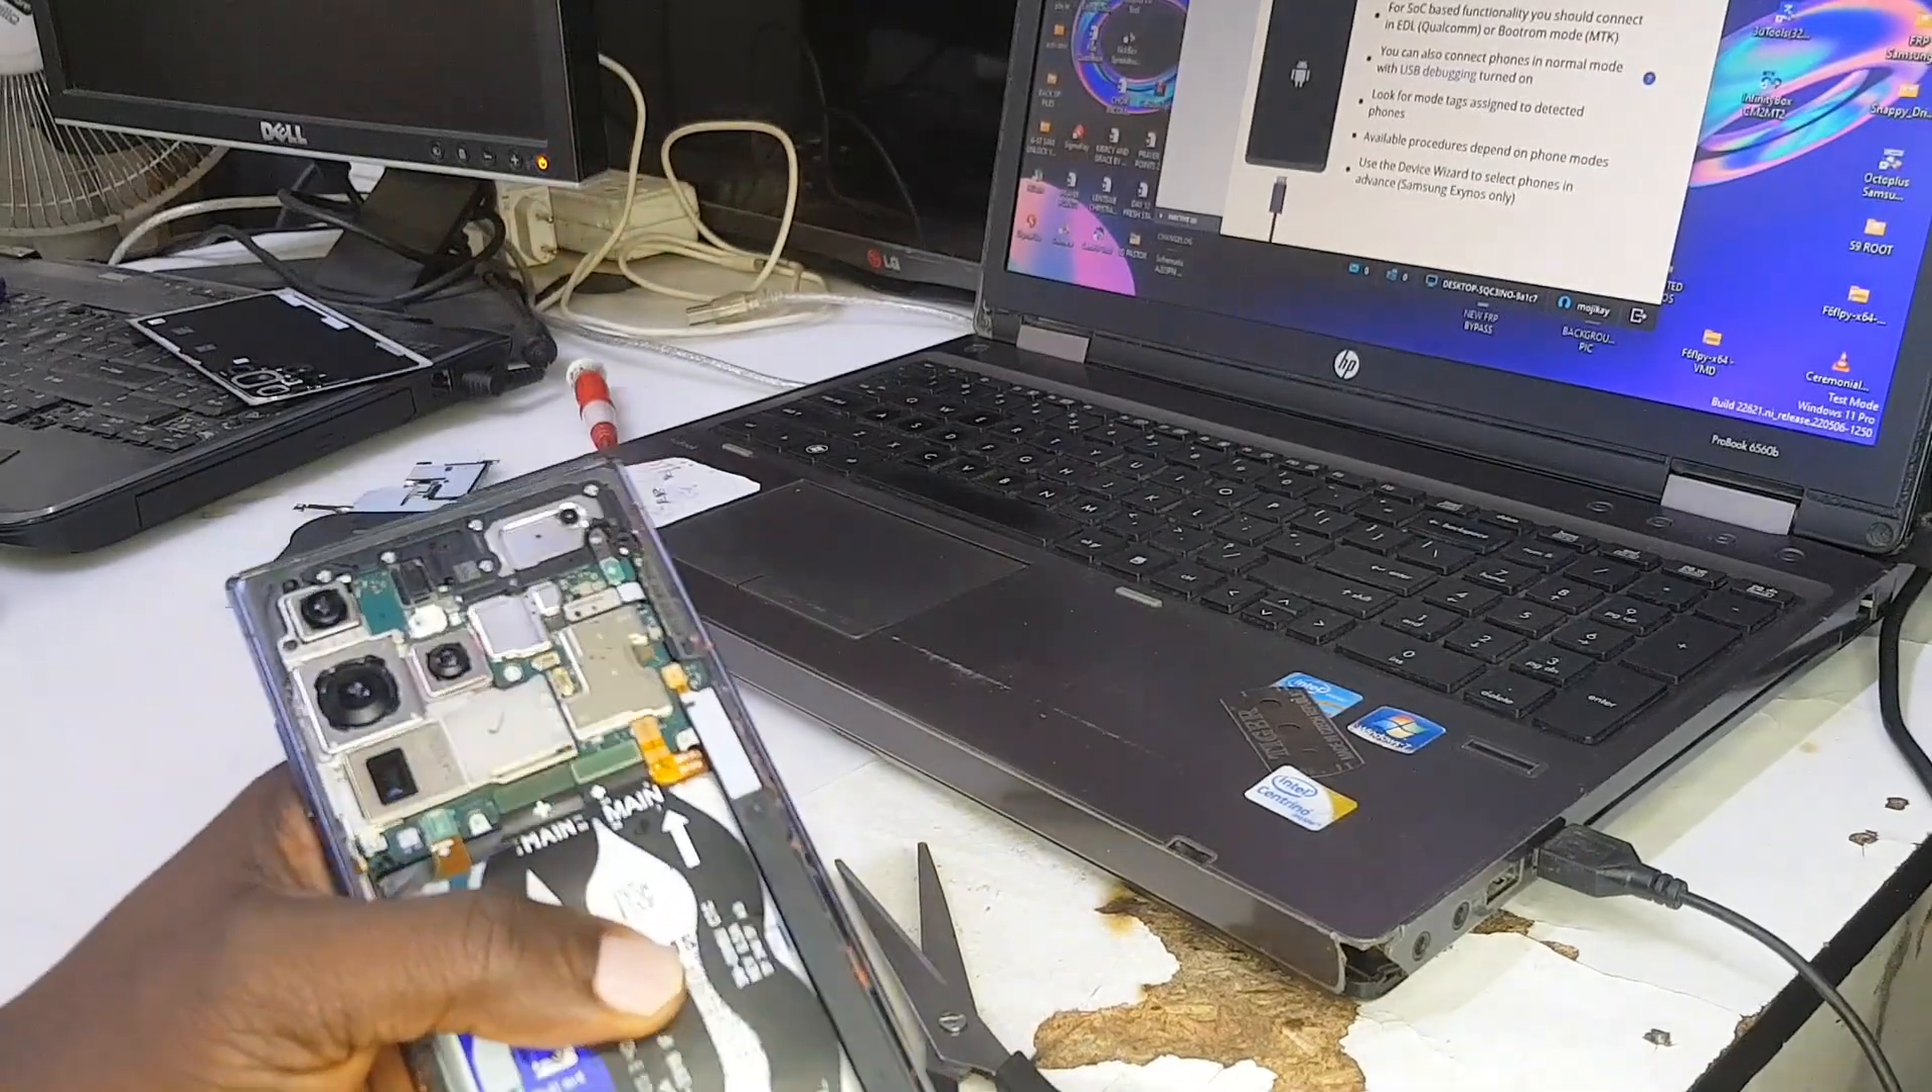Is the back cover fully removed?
Yes.